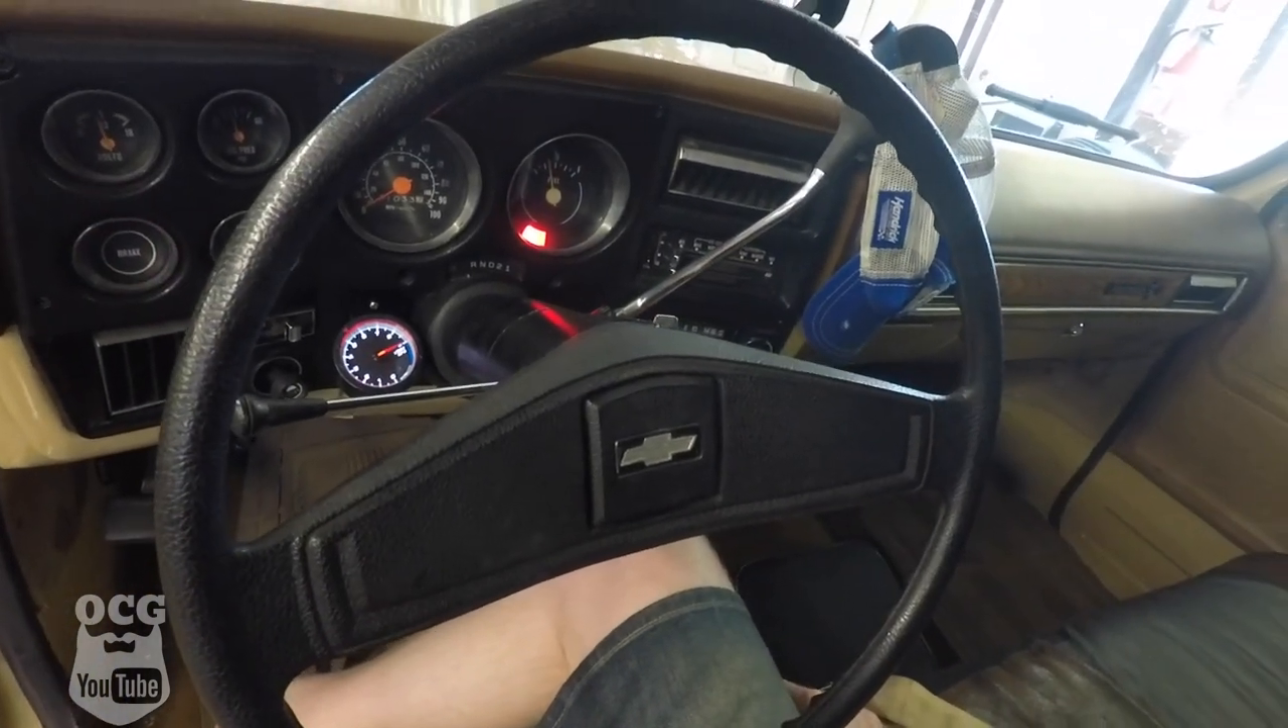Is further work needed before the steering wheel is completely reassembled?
No.